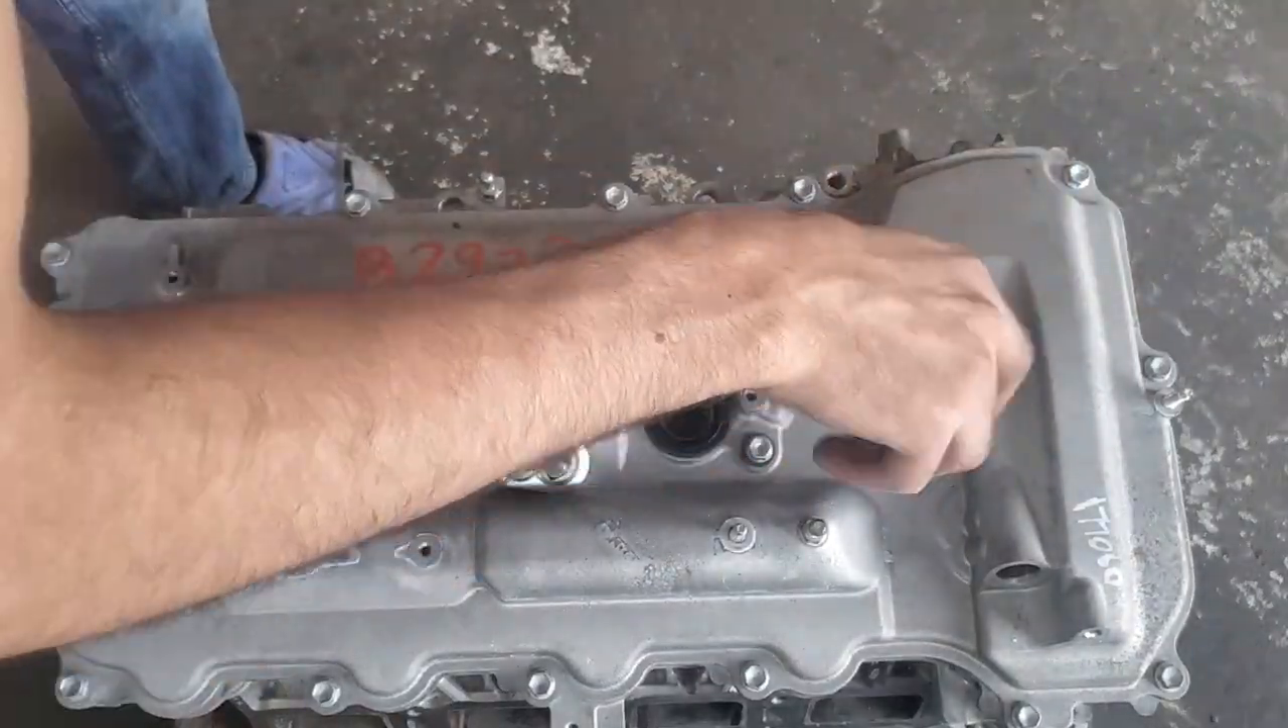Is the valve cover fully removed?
No.